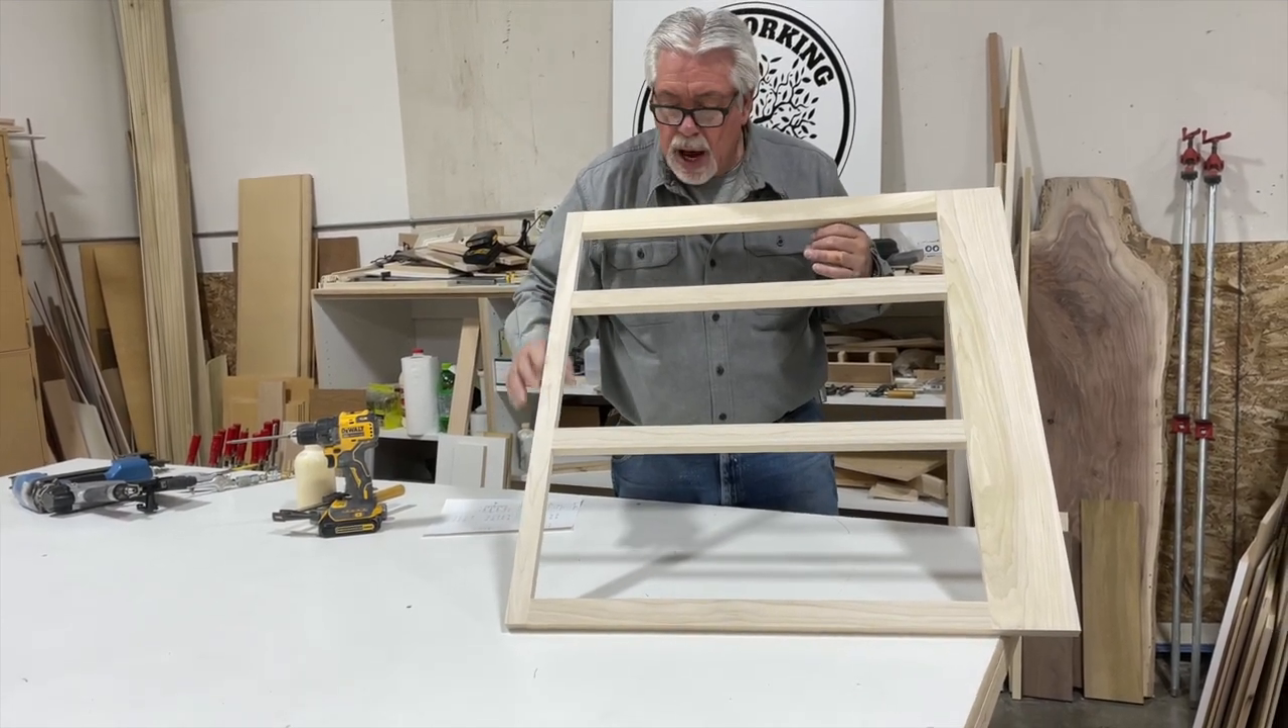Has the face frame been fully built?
Yes.